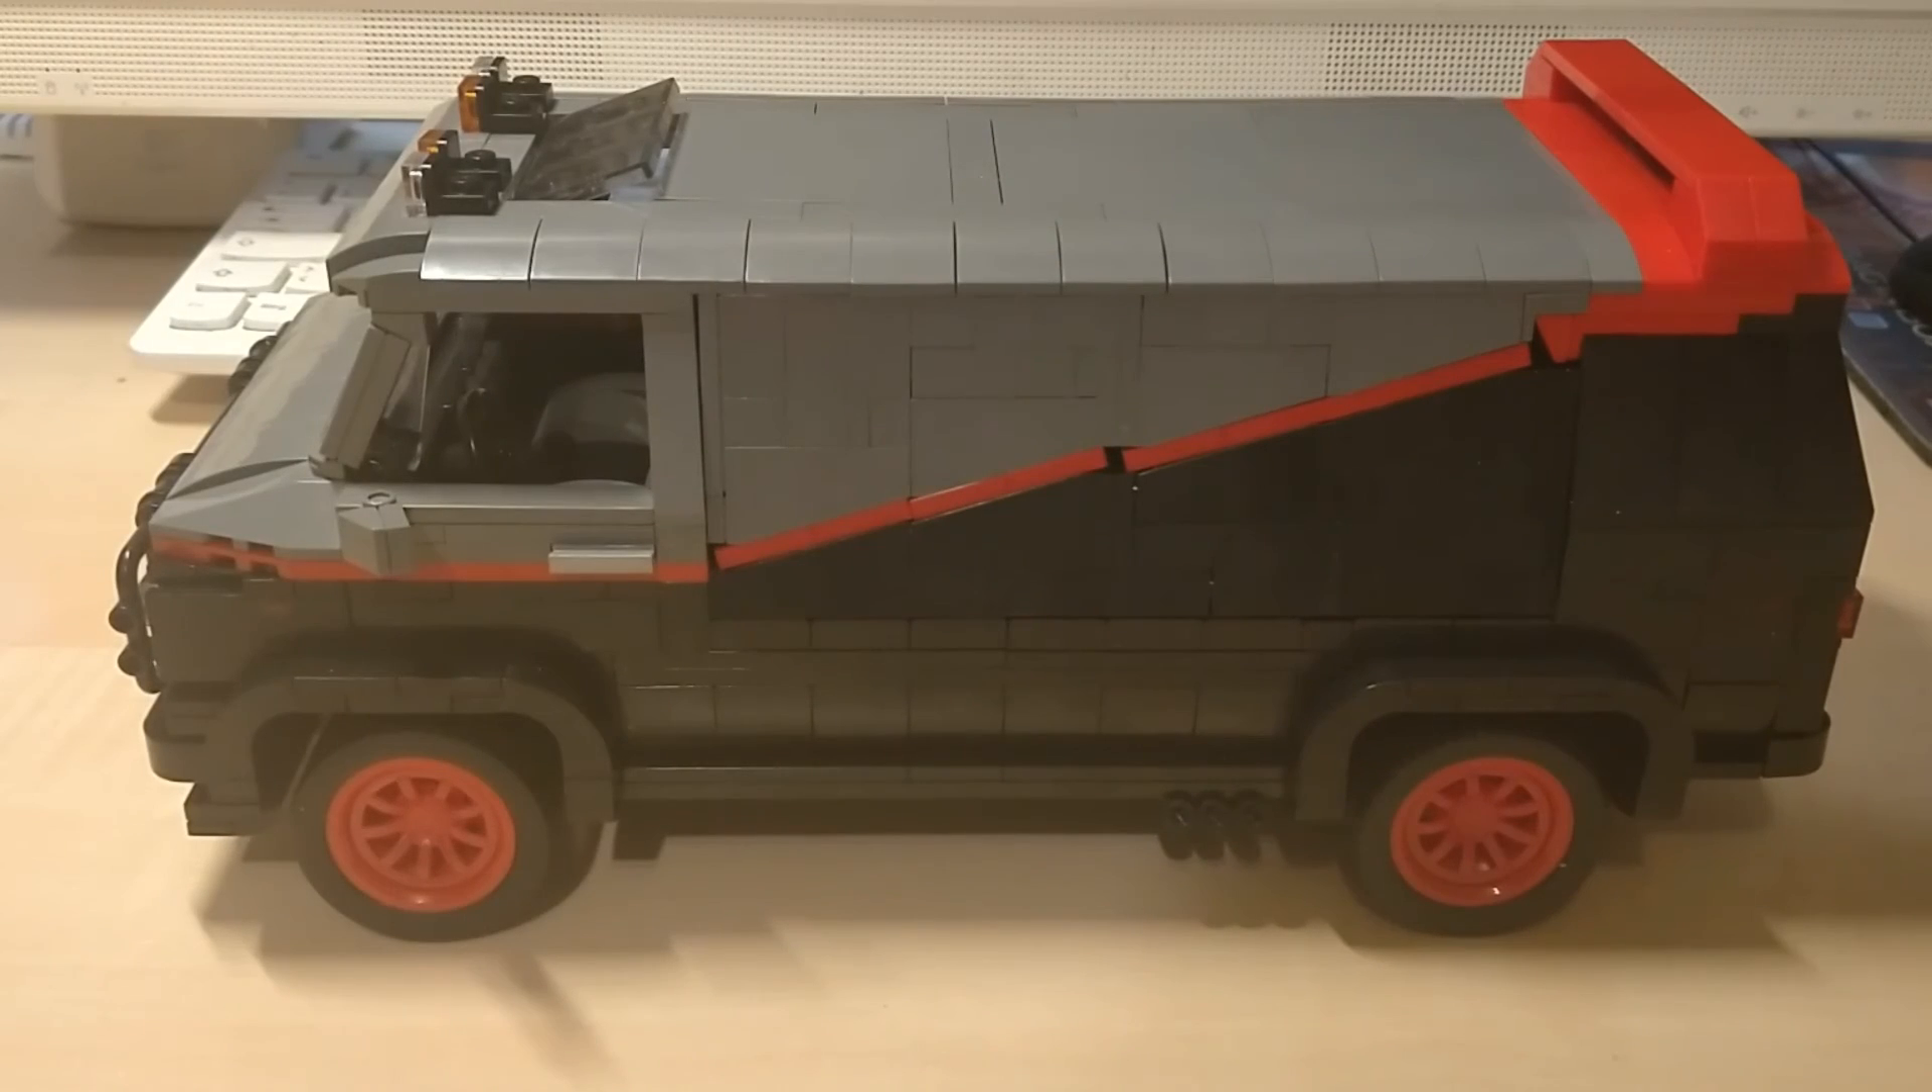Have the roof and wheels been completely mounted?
Yes.